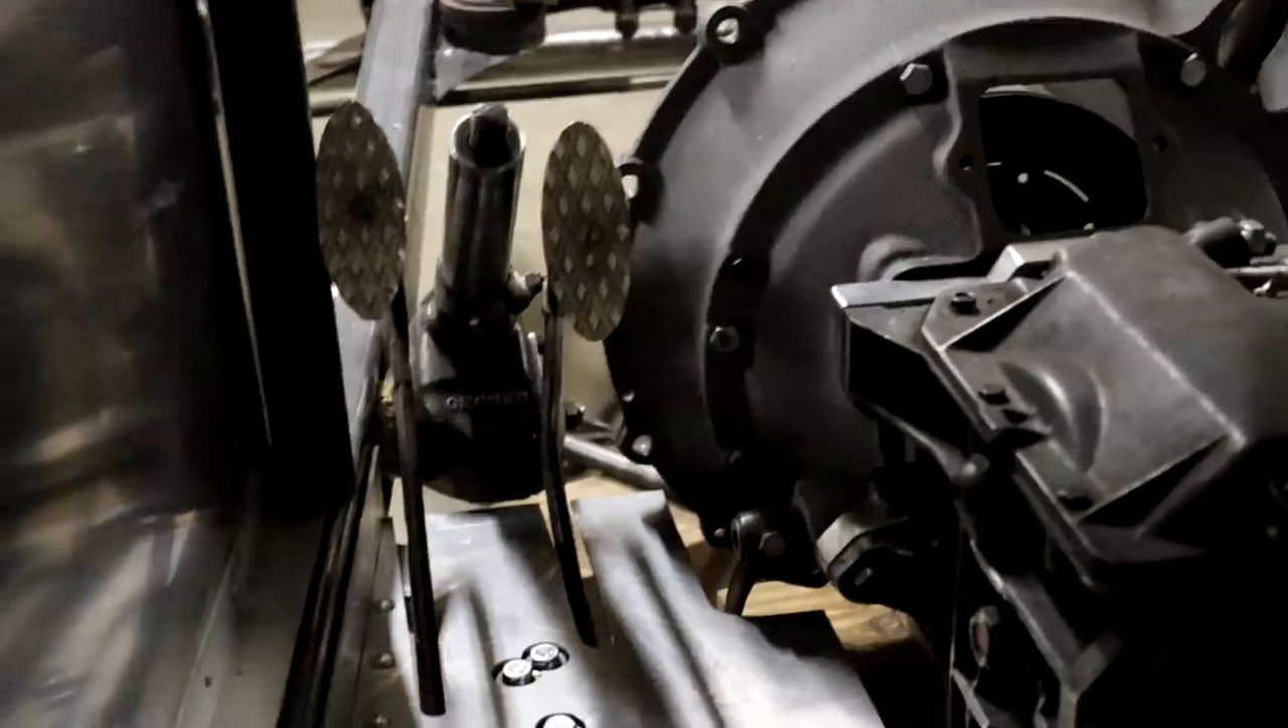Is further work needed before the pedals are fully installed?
No.